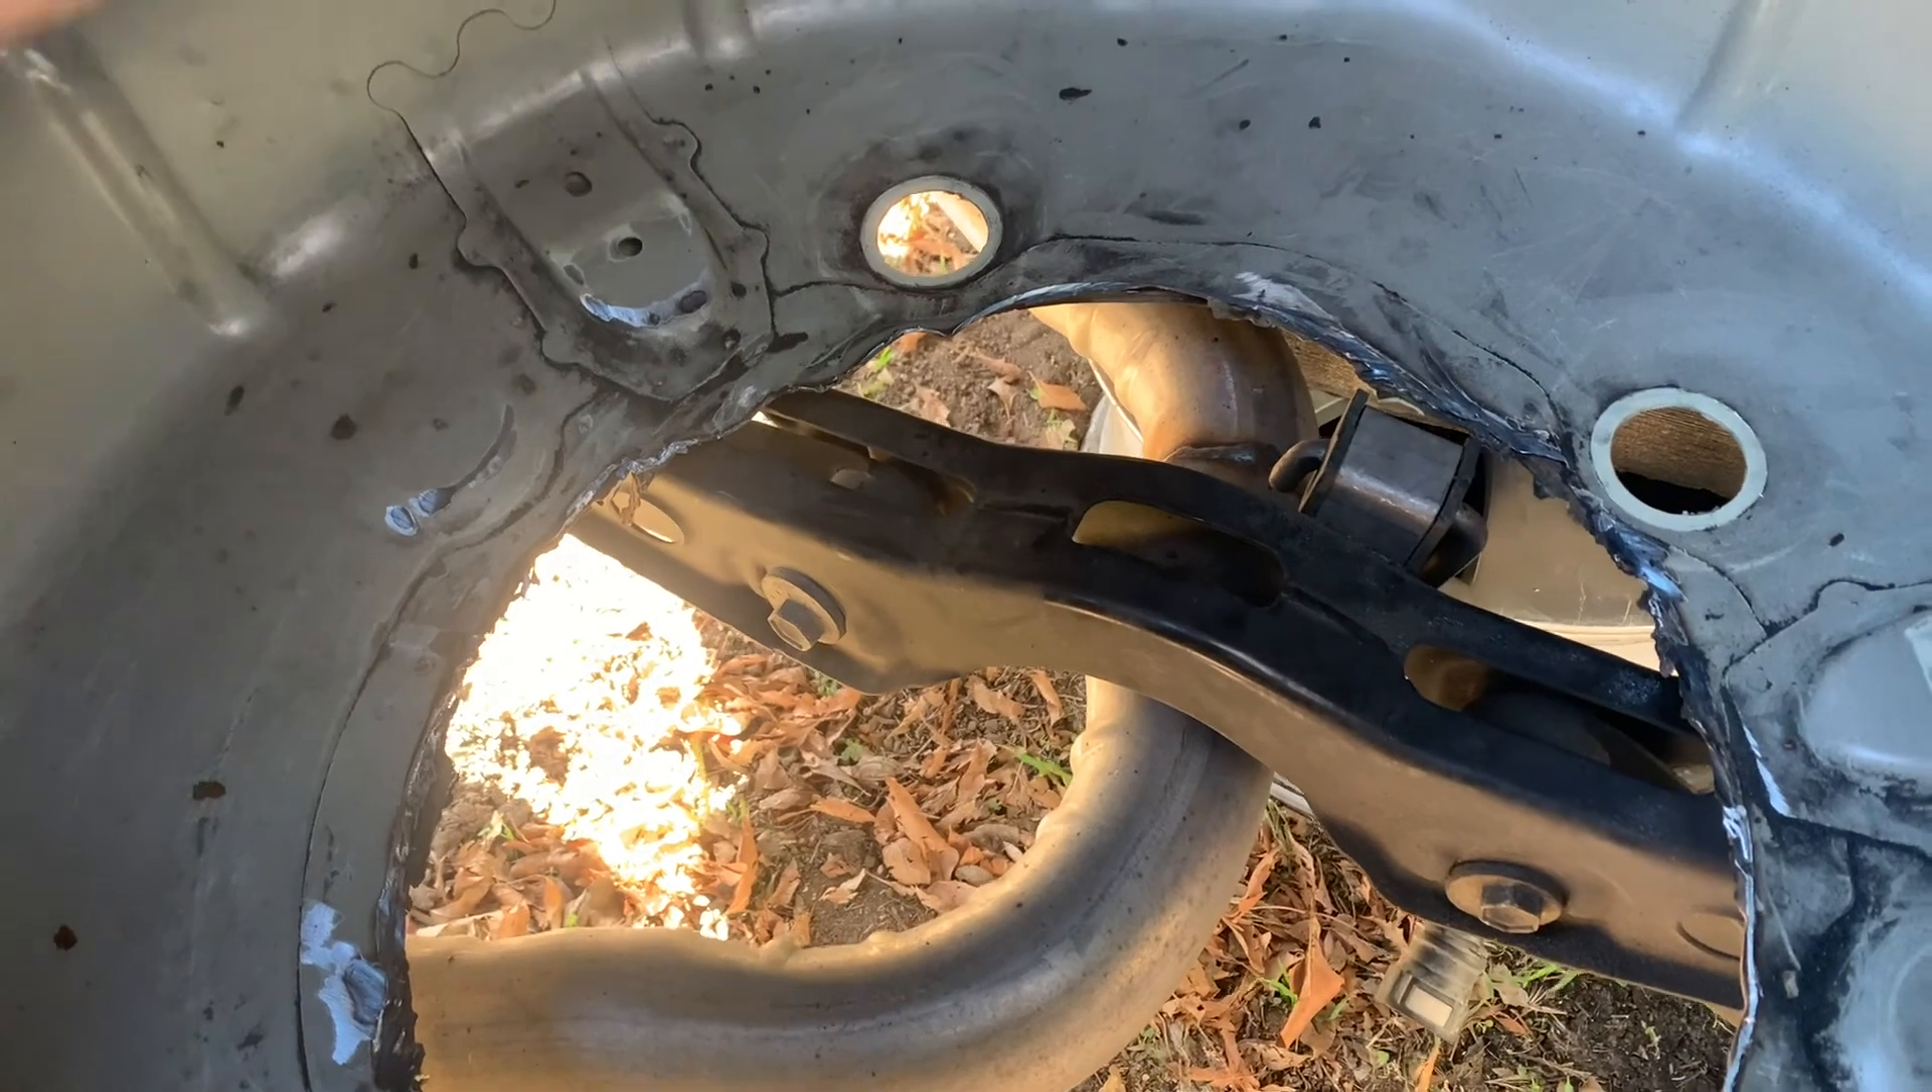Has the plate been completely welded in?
No.